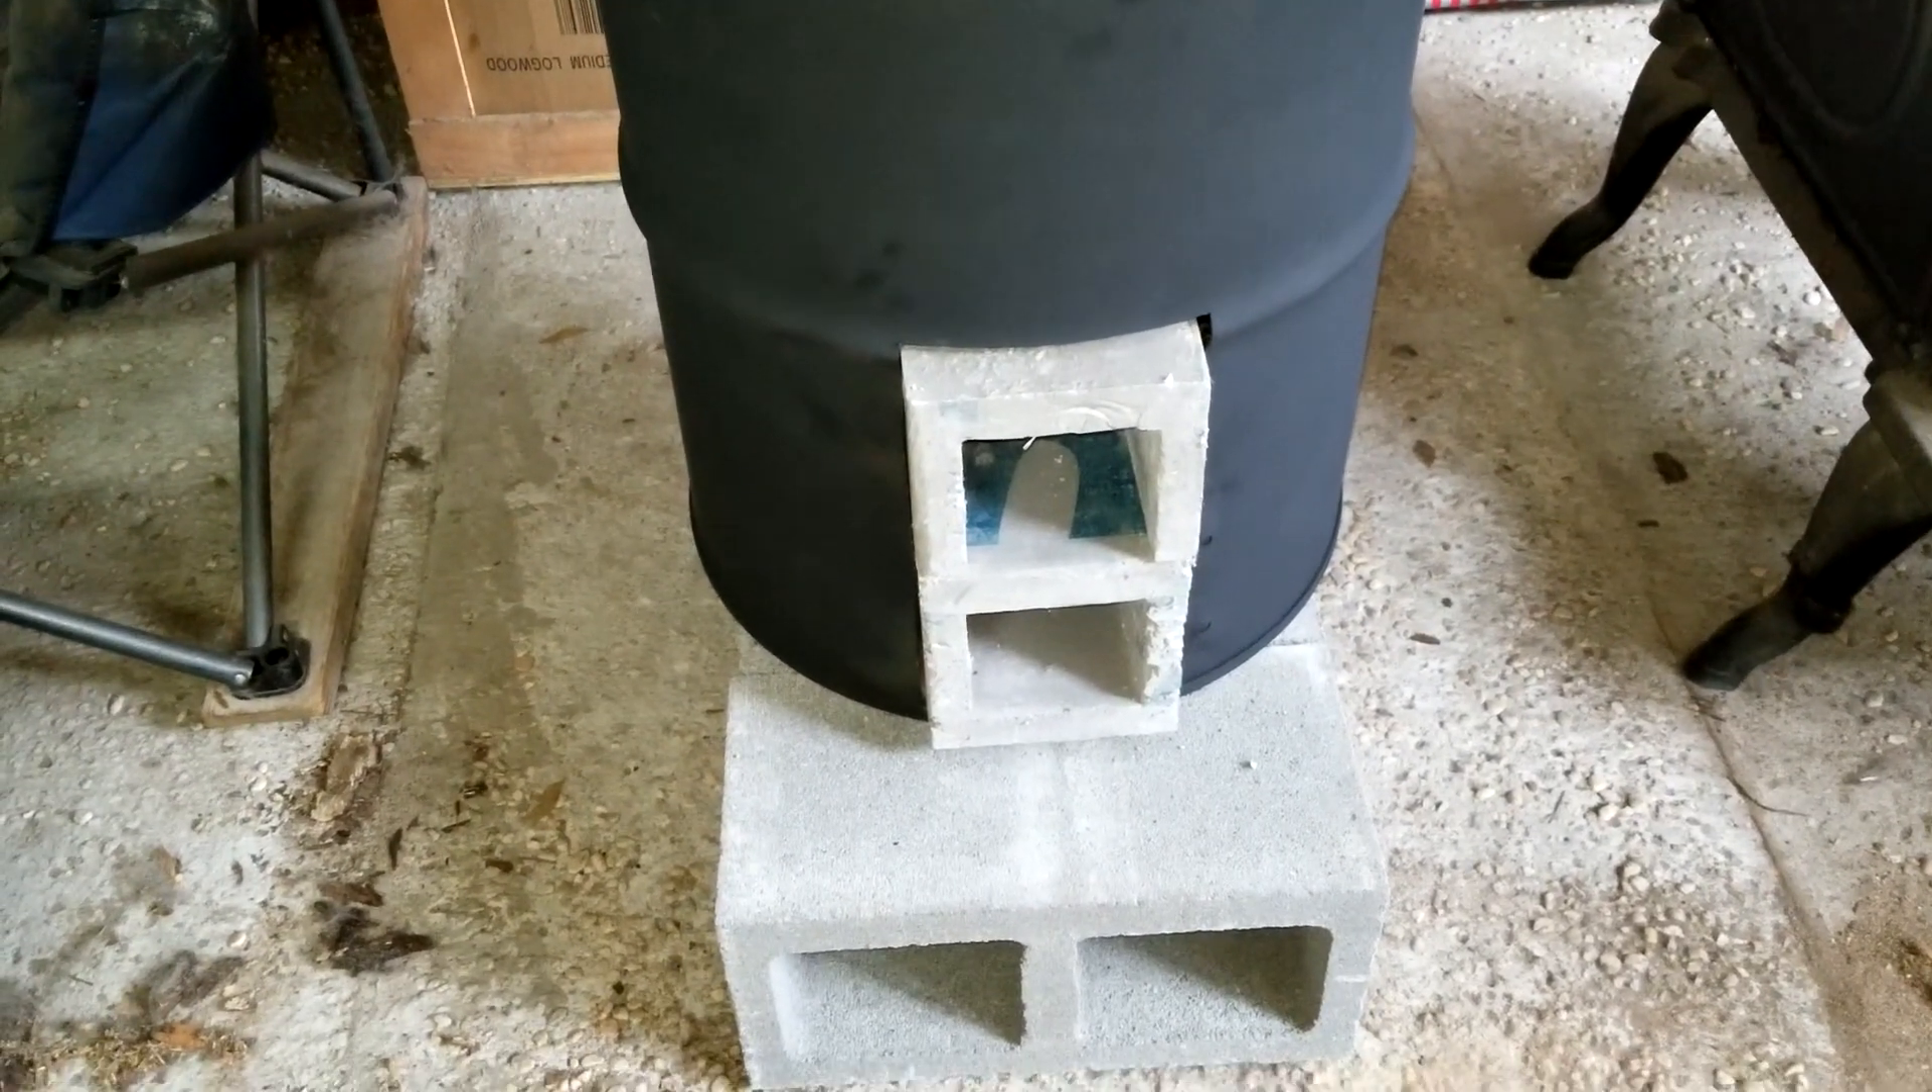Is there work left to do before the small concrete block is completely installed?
No.